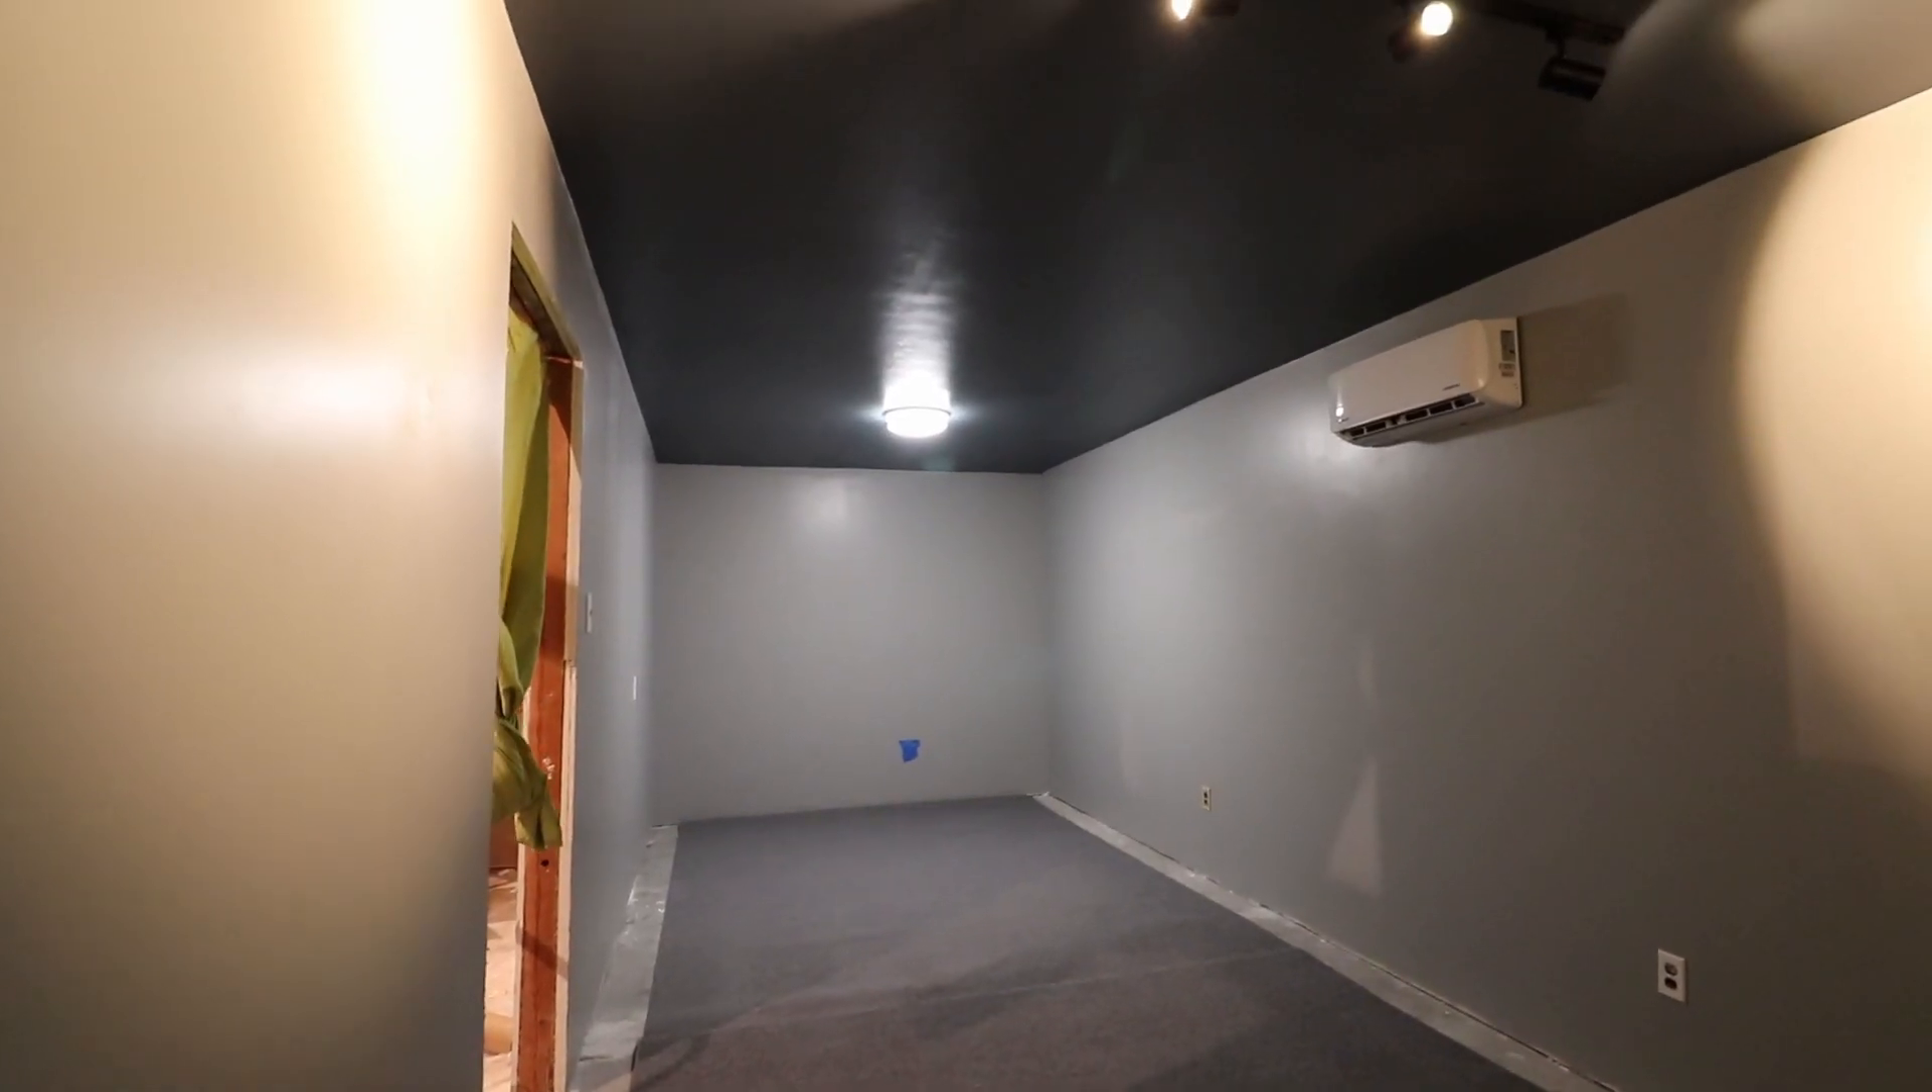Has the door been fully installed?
No.